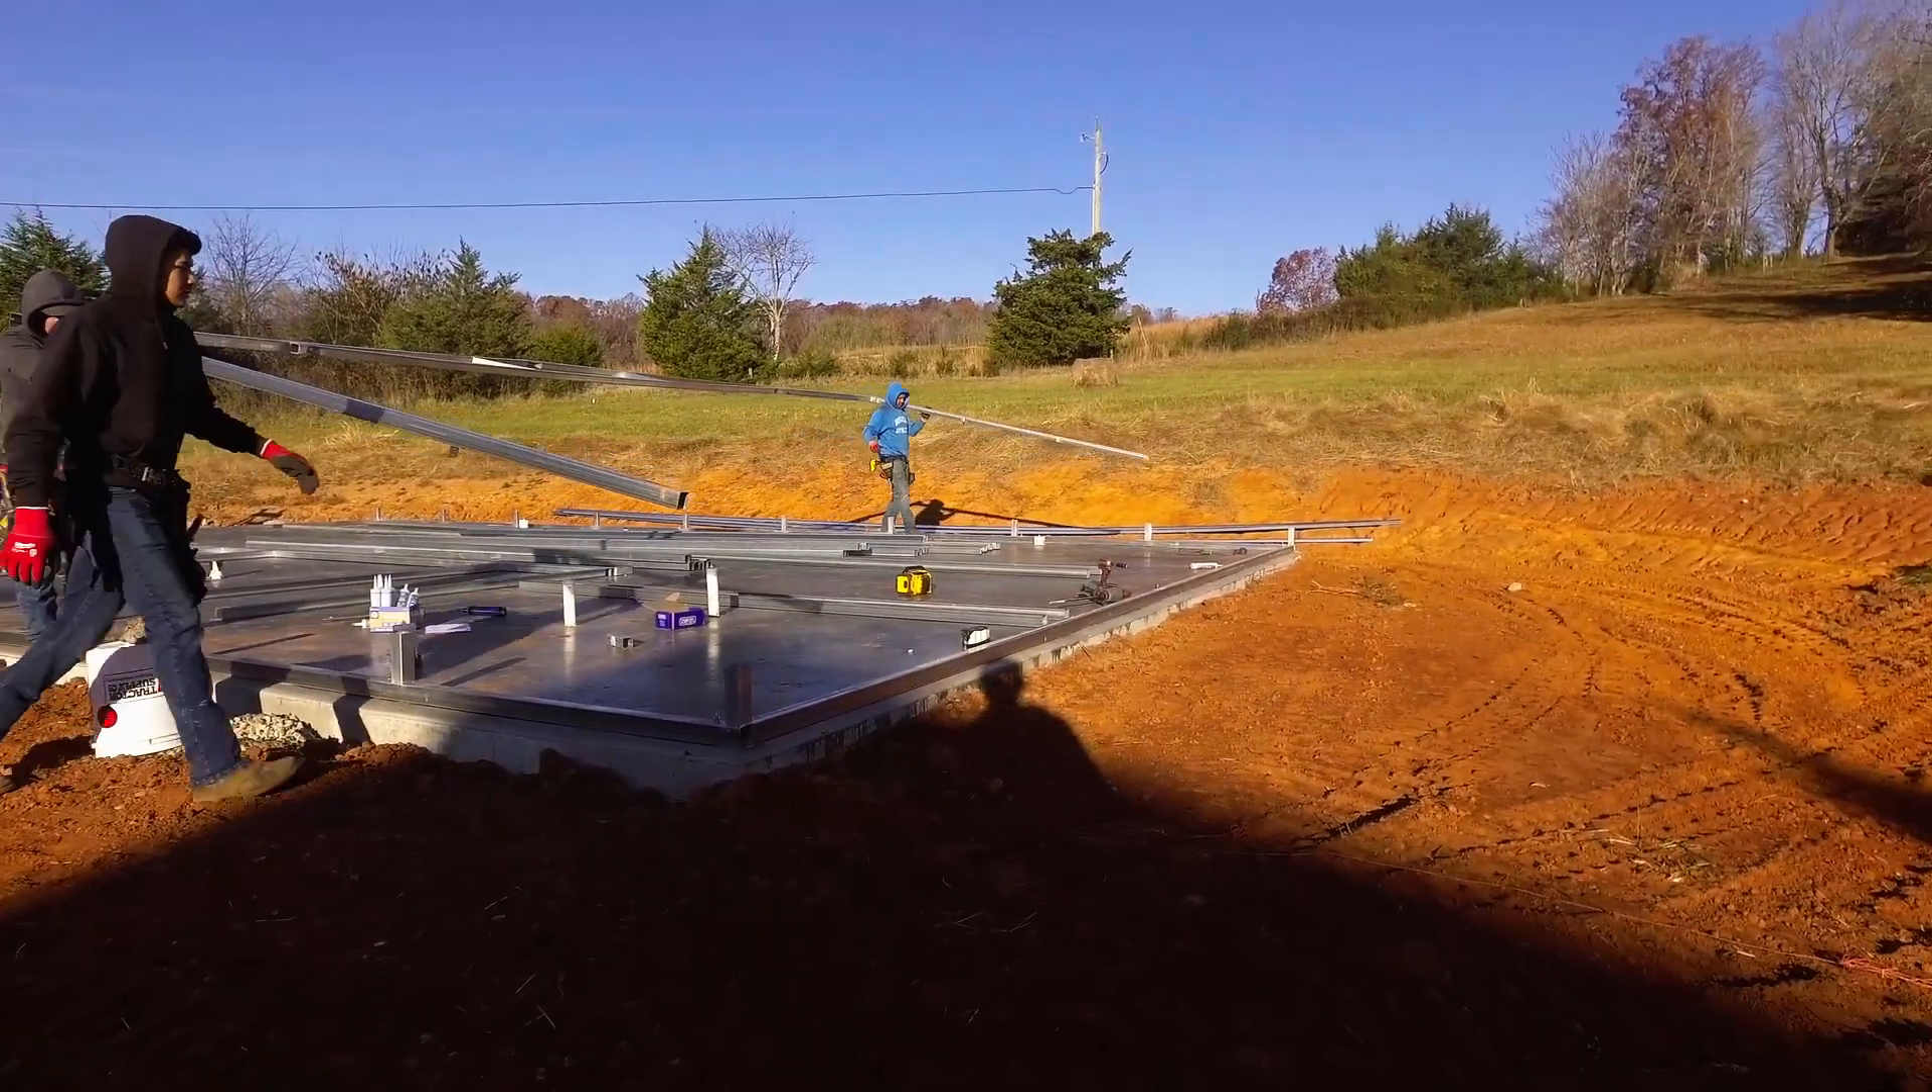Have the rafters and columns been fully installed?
No.